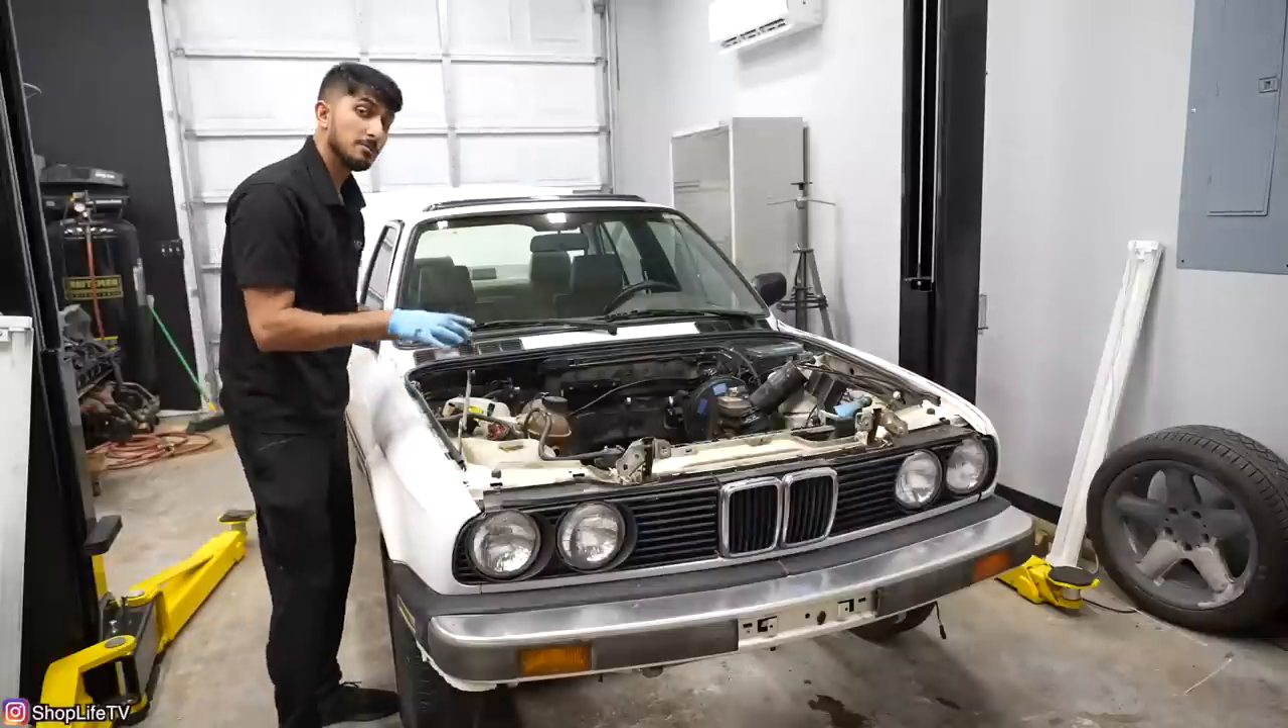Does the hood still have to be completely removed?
No.